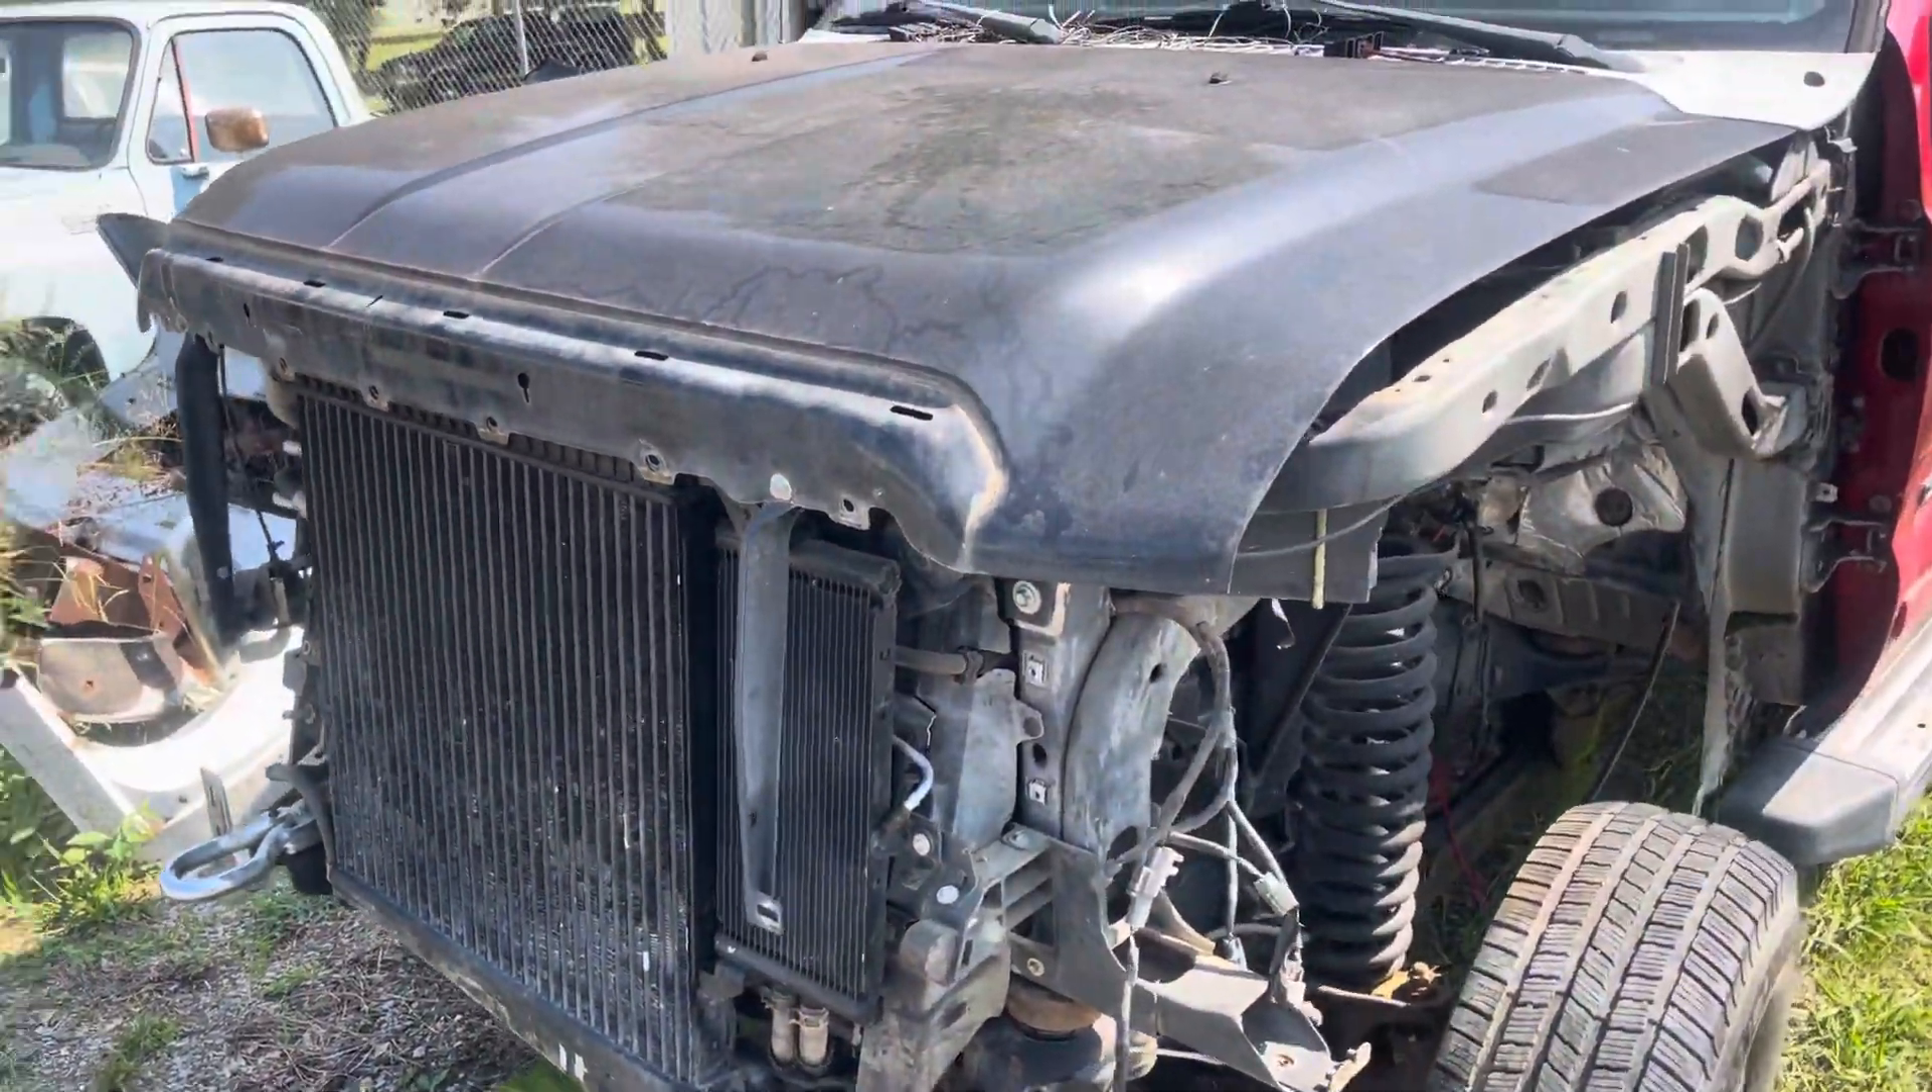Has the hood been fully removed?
No.